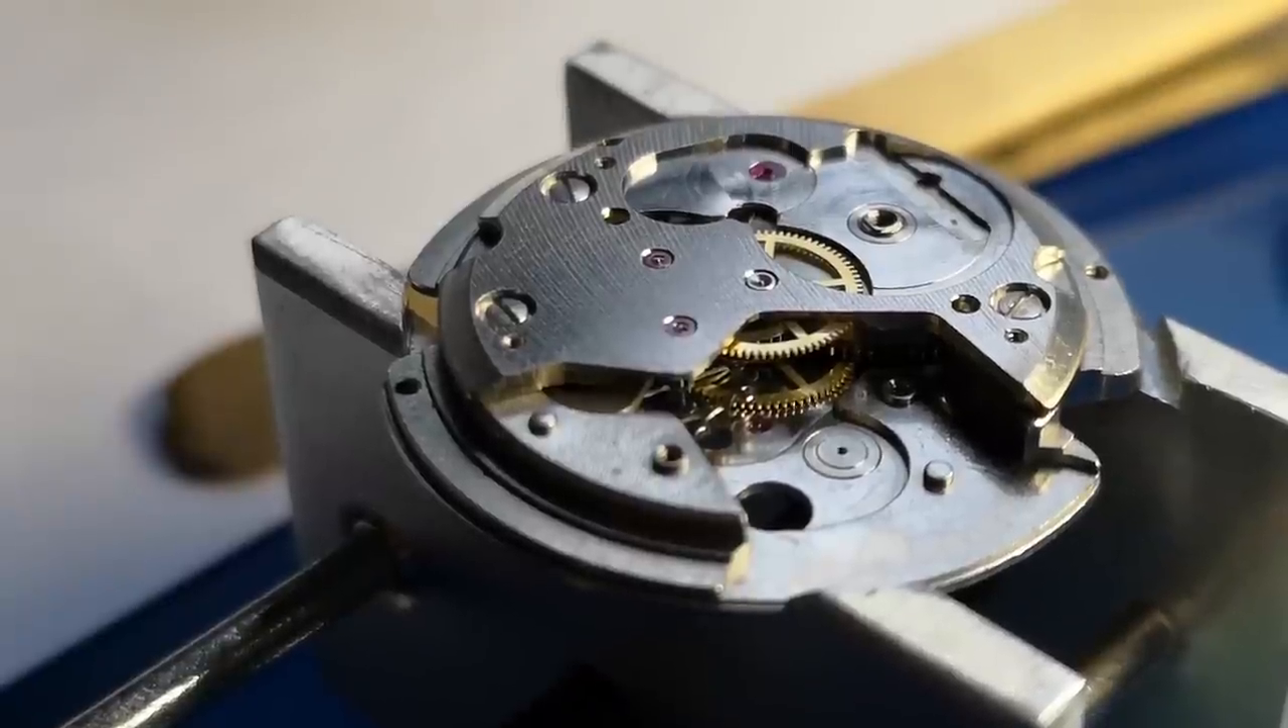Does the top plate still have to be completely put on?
No.